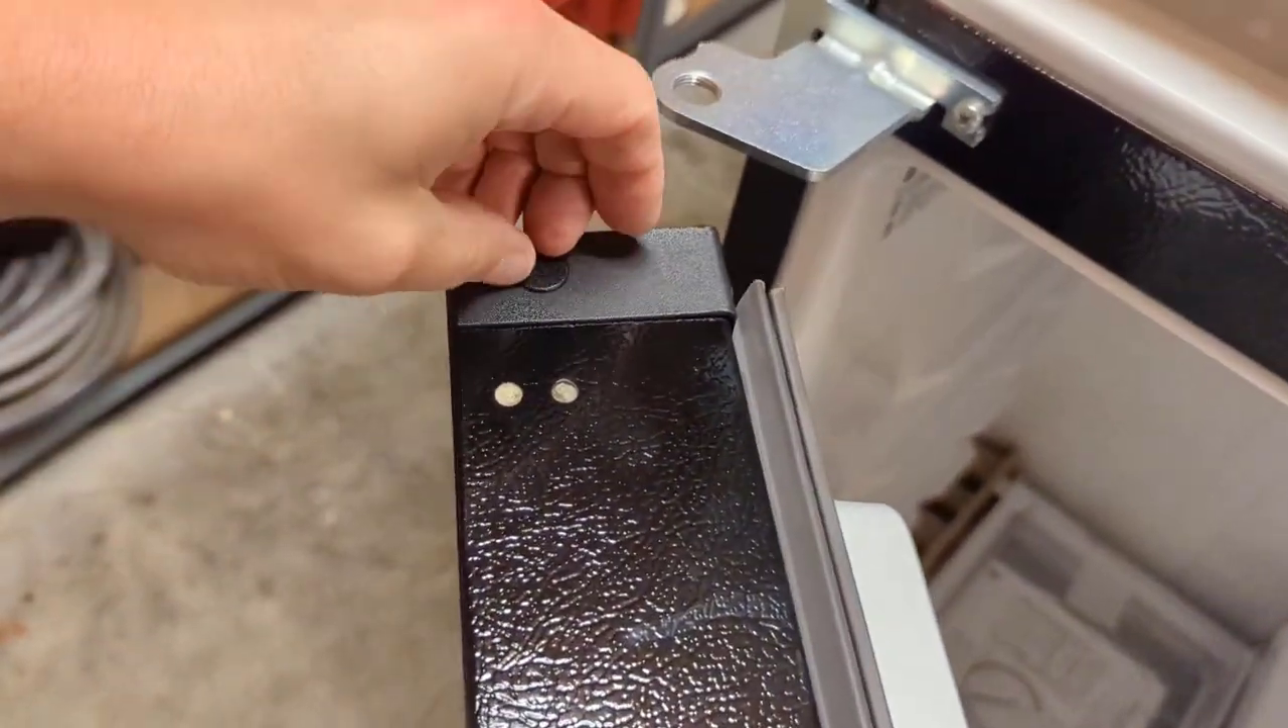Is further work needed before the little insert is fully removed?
Yes.